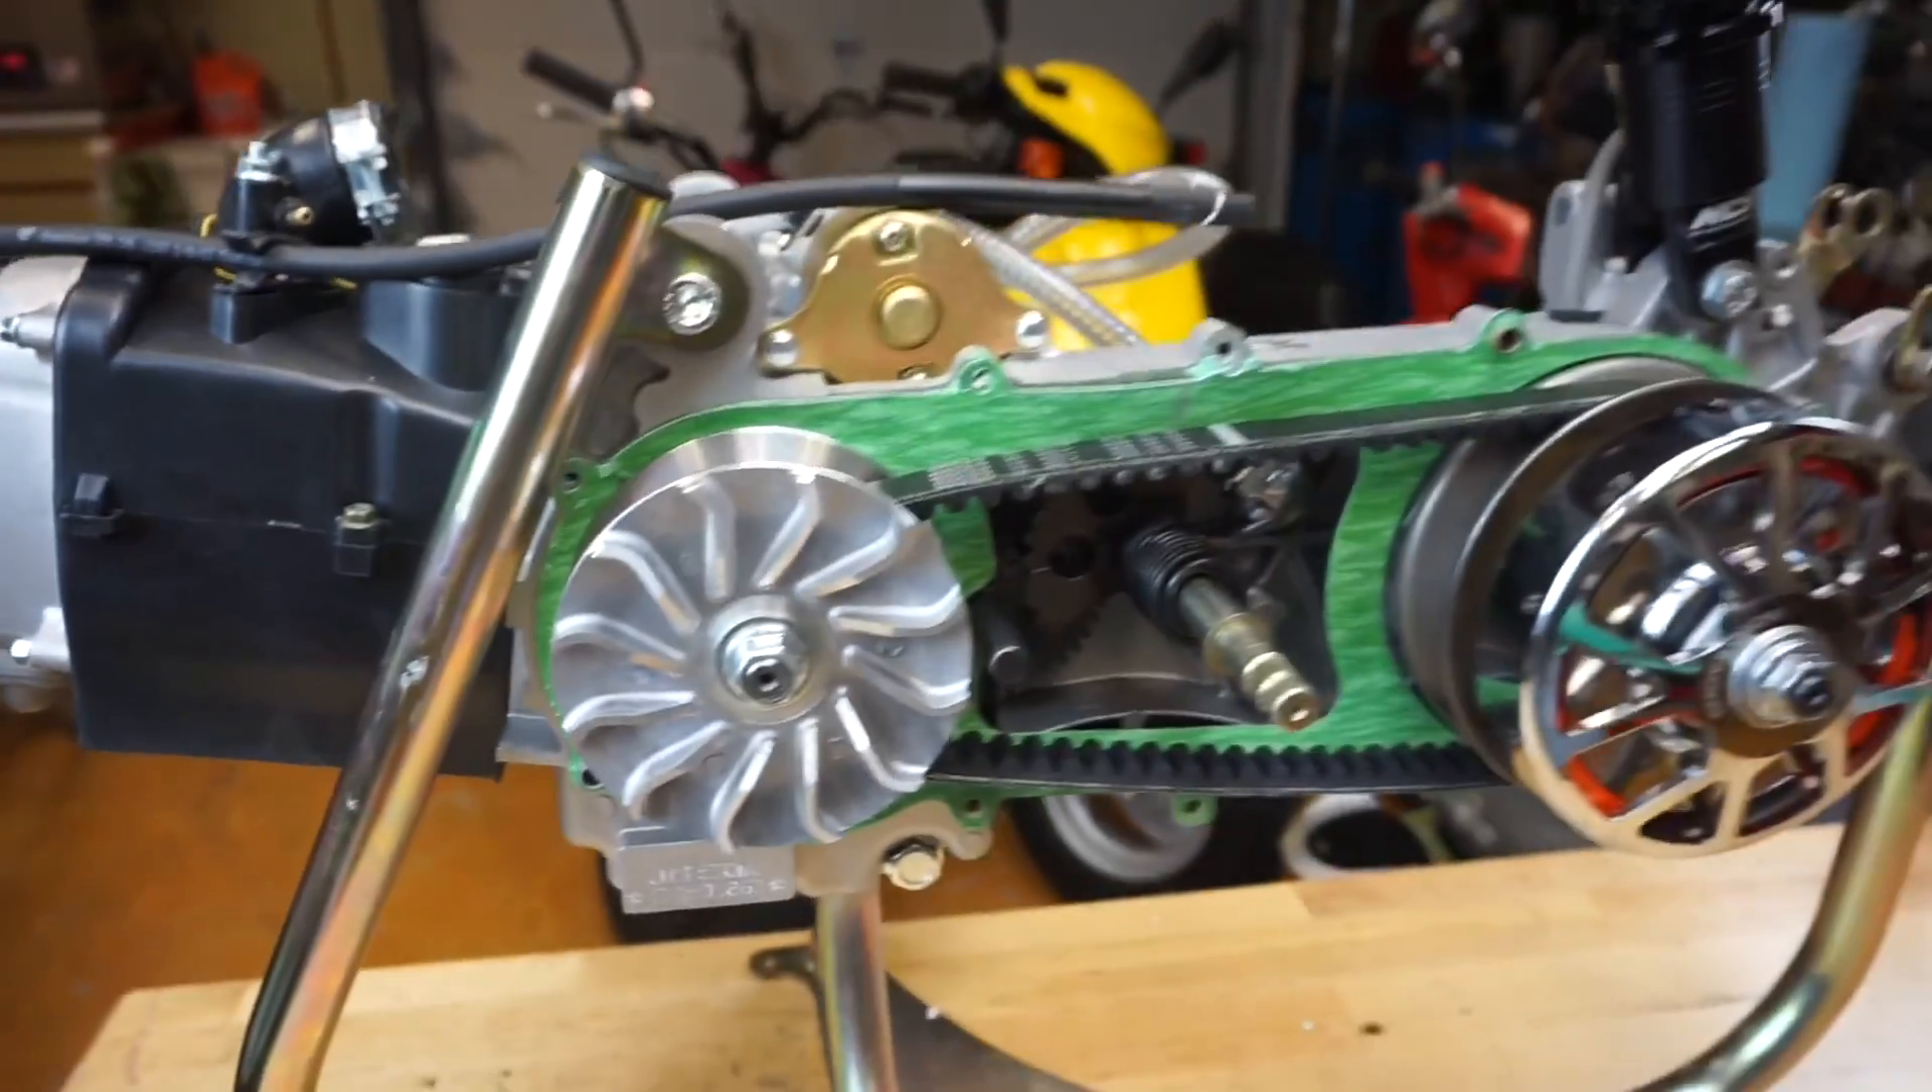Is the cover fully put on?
No.